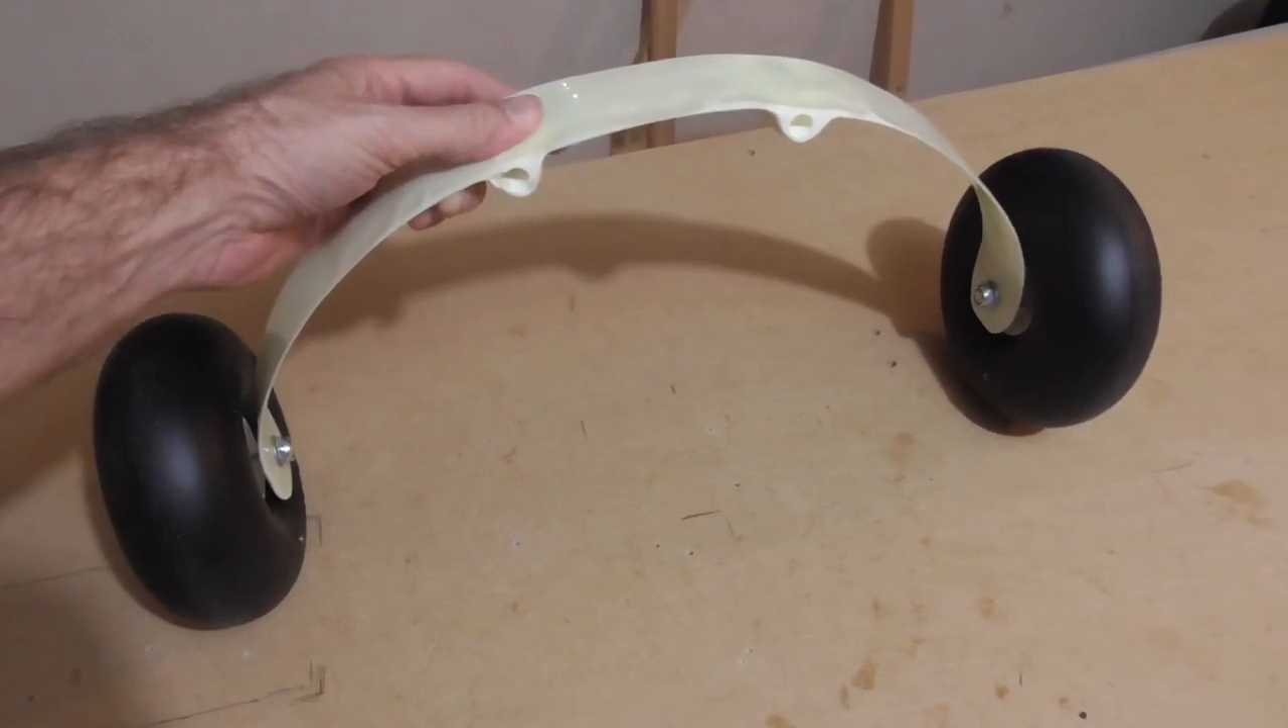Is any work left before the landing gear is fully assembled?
No.